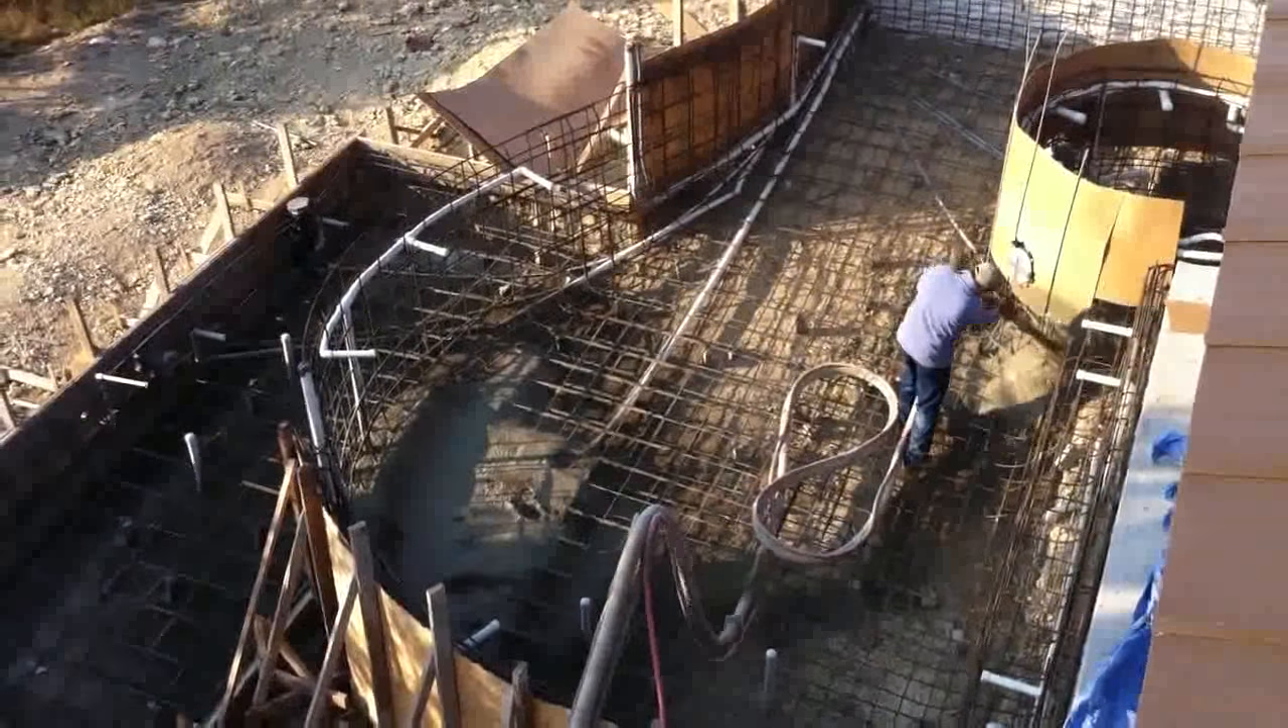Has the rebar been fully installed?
Yes.